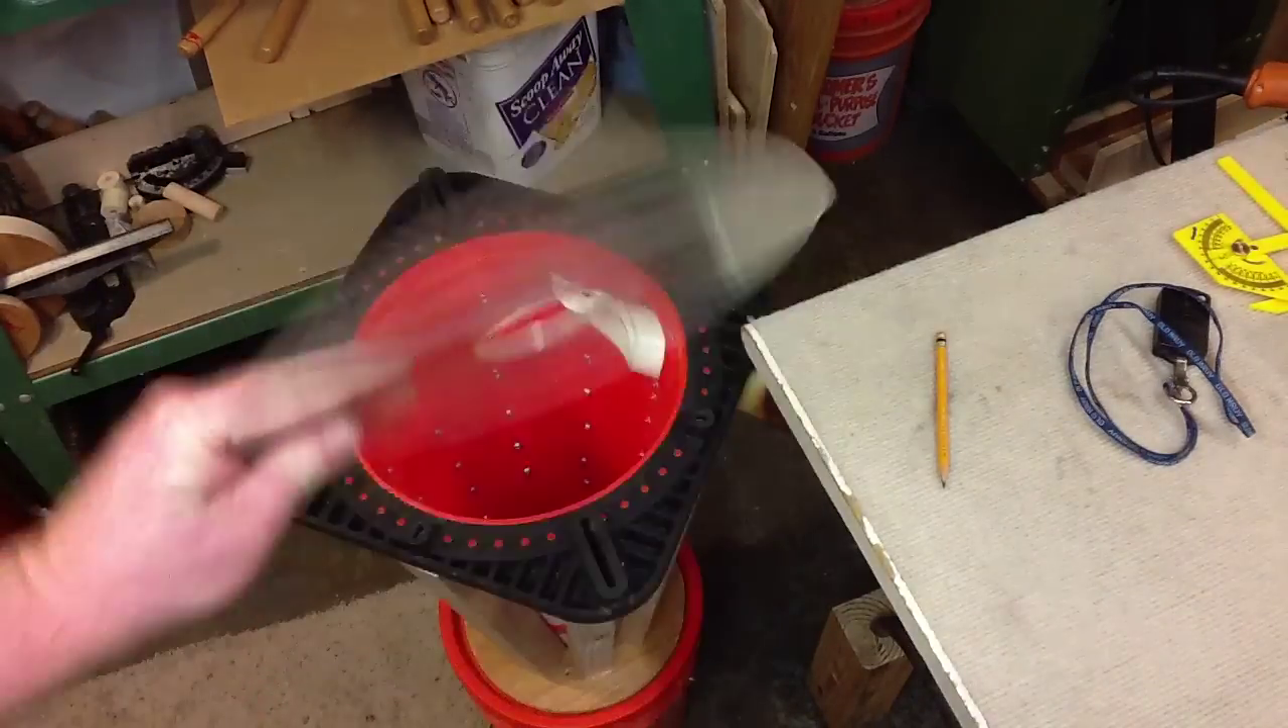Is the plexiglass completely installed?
No.